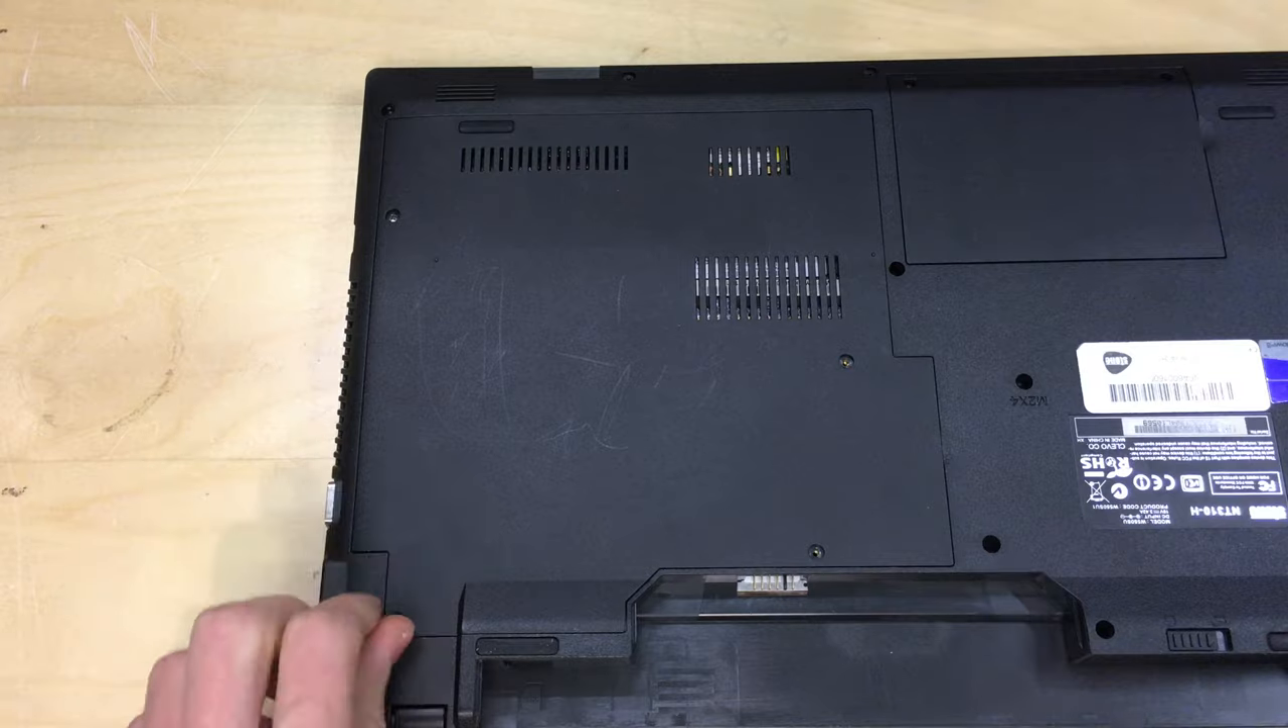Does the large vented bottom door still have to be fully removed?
Yes.